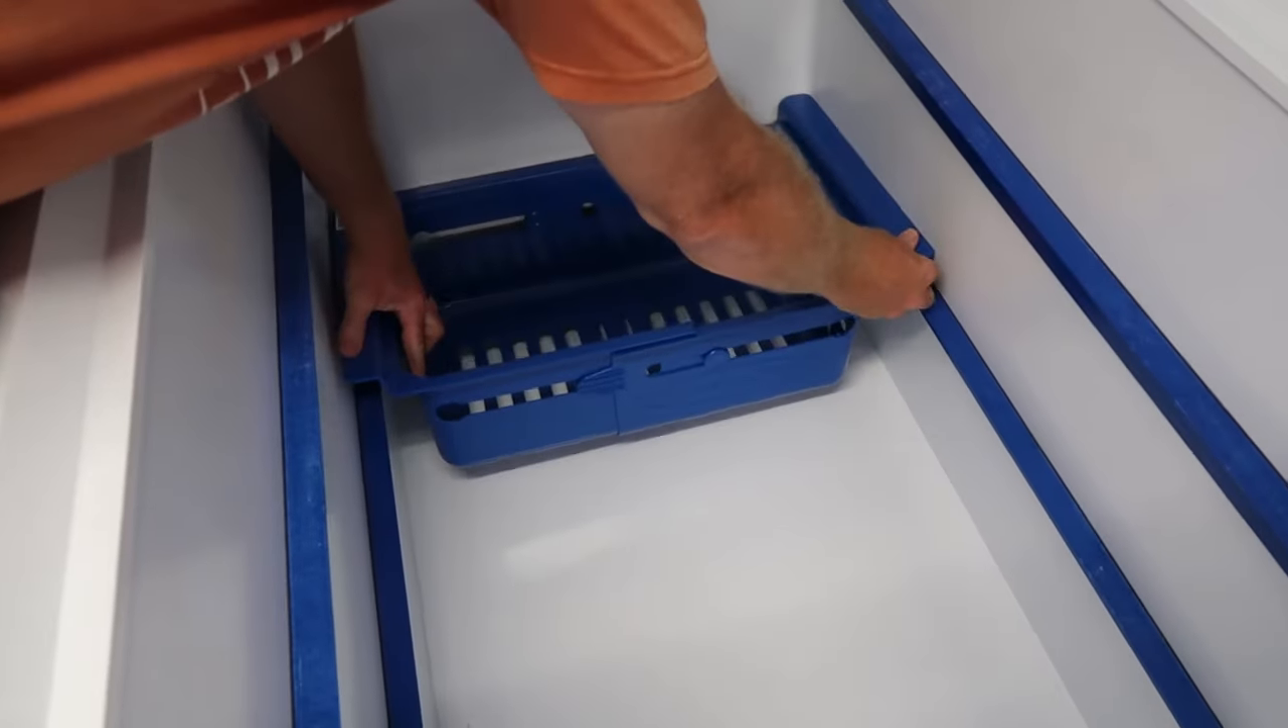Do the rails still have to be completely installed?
No.